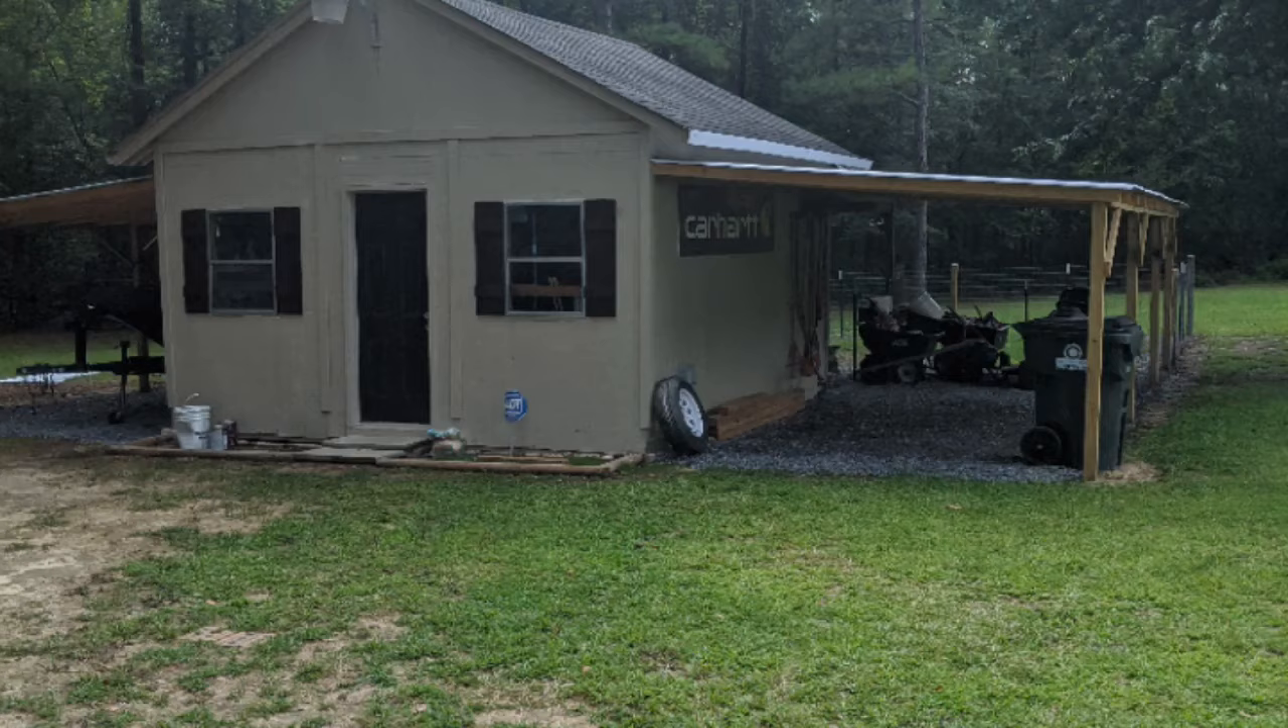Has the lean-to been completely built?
Yes.